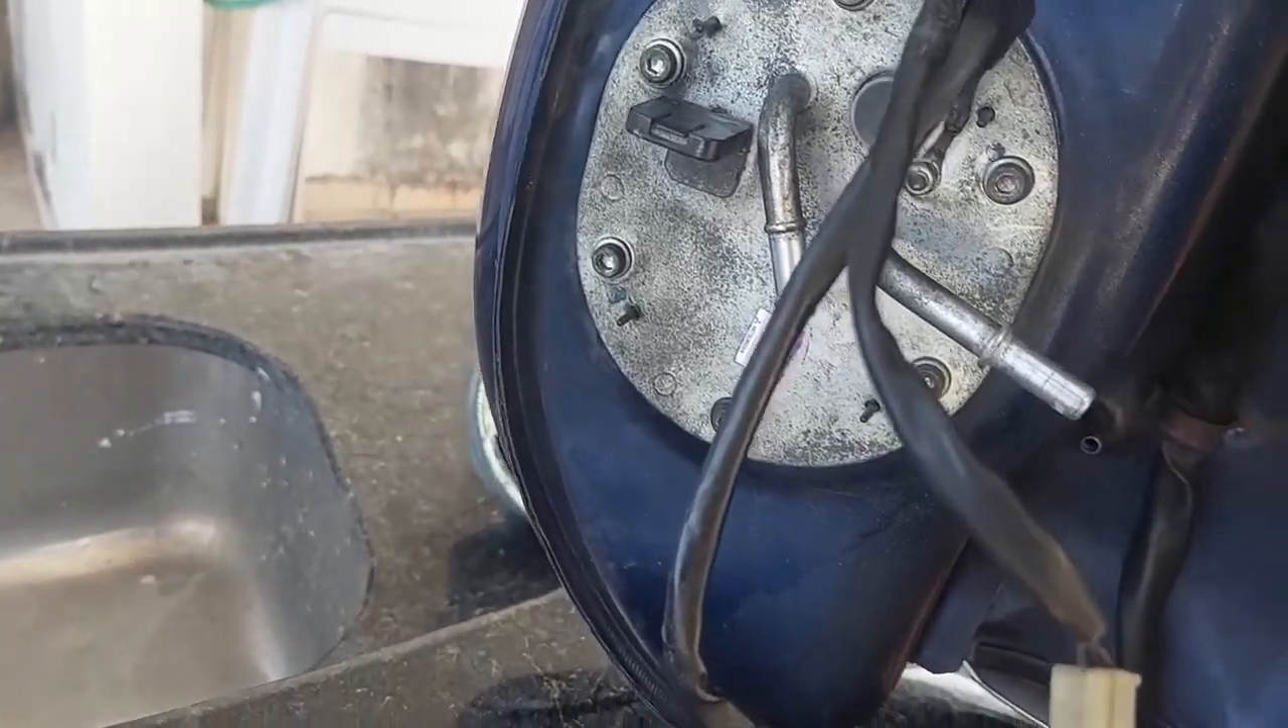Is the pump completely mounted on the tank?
Yes.